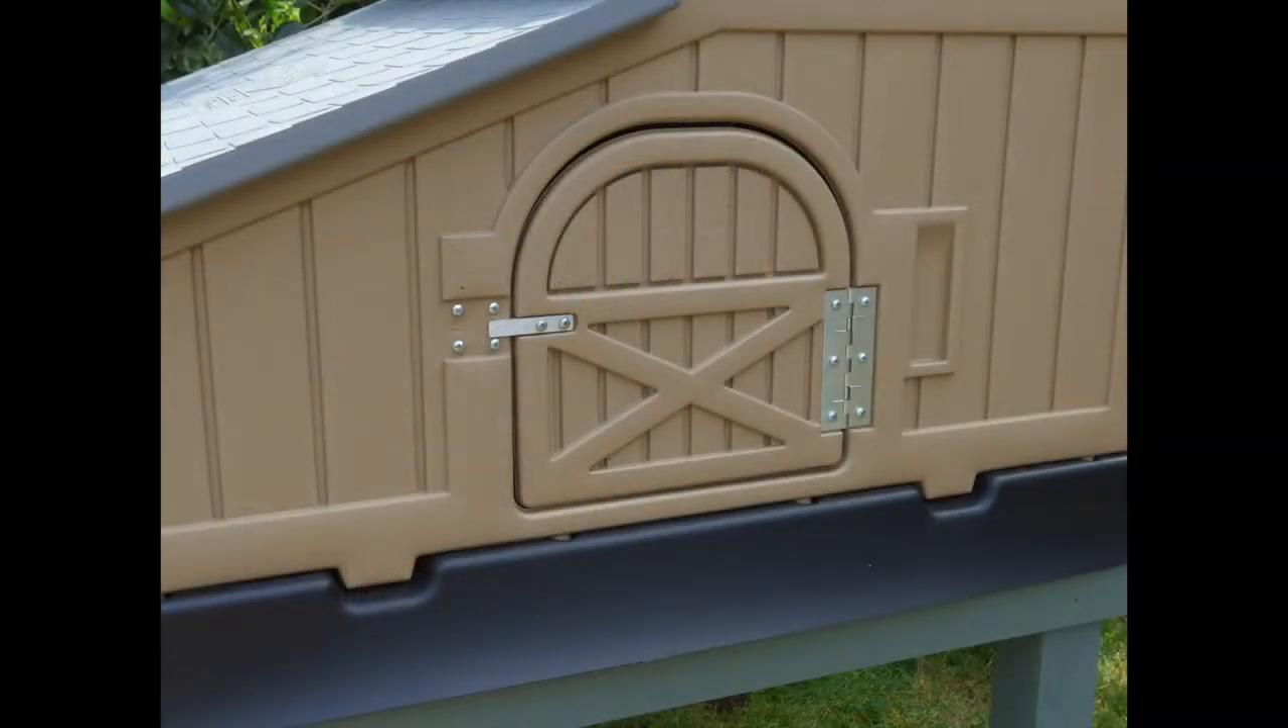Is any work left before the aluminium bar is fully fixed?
No.